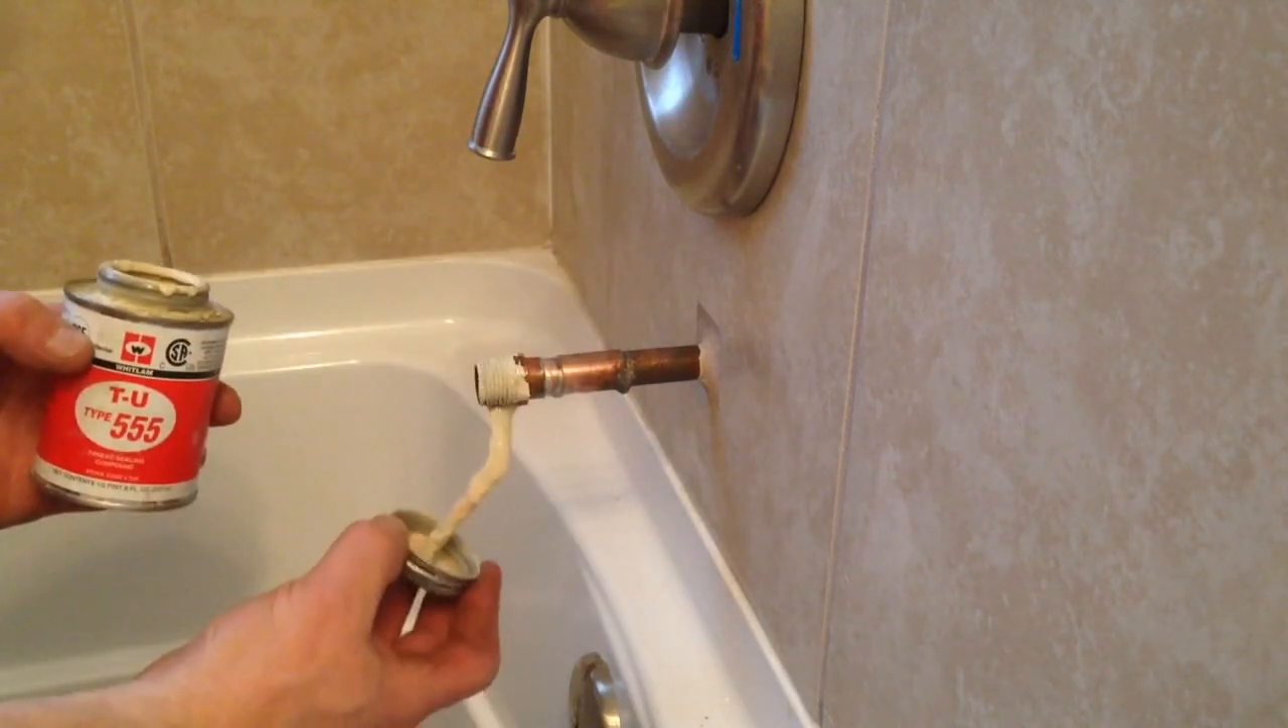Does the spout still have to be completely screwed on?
Yes.